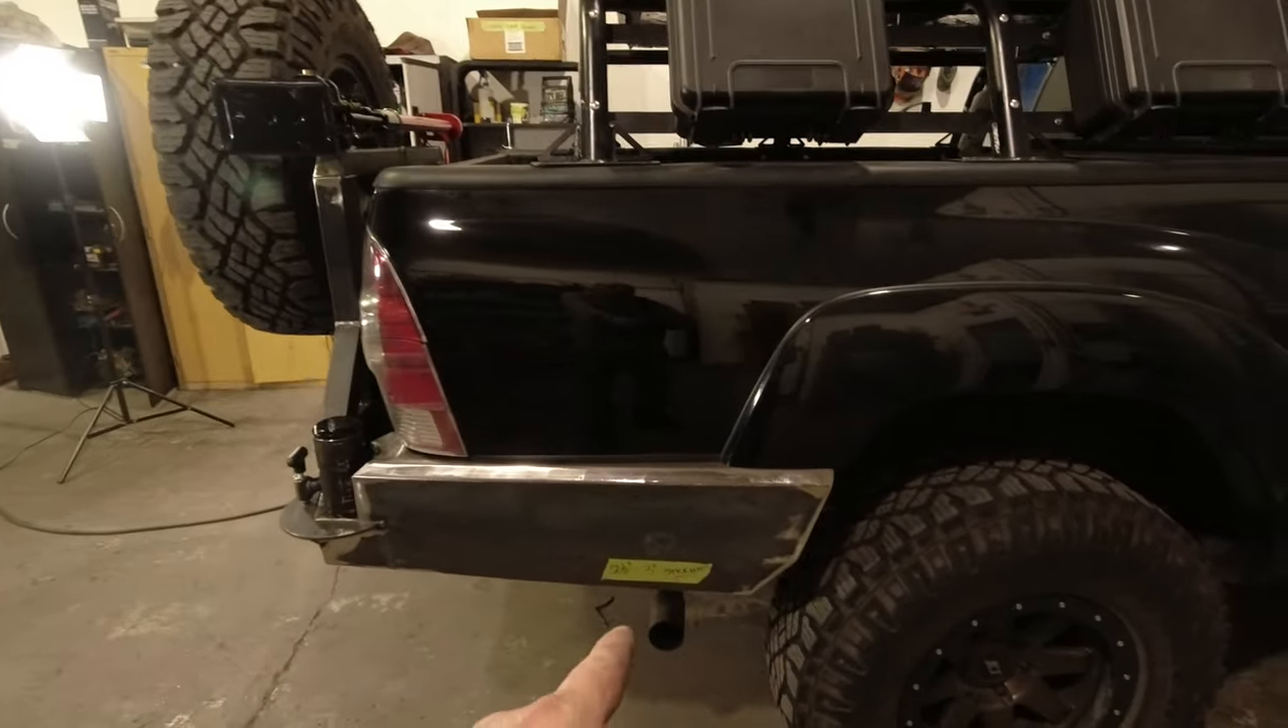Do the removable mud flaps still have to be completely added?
Yes.